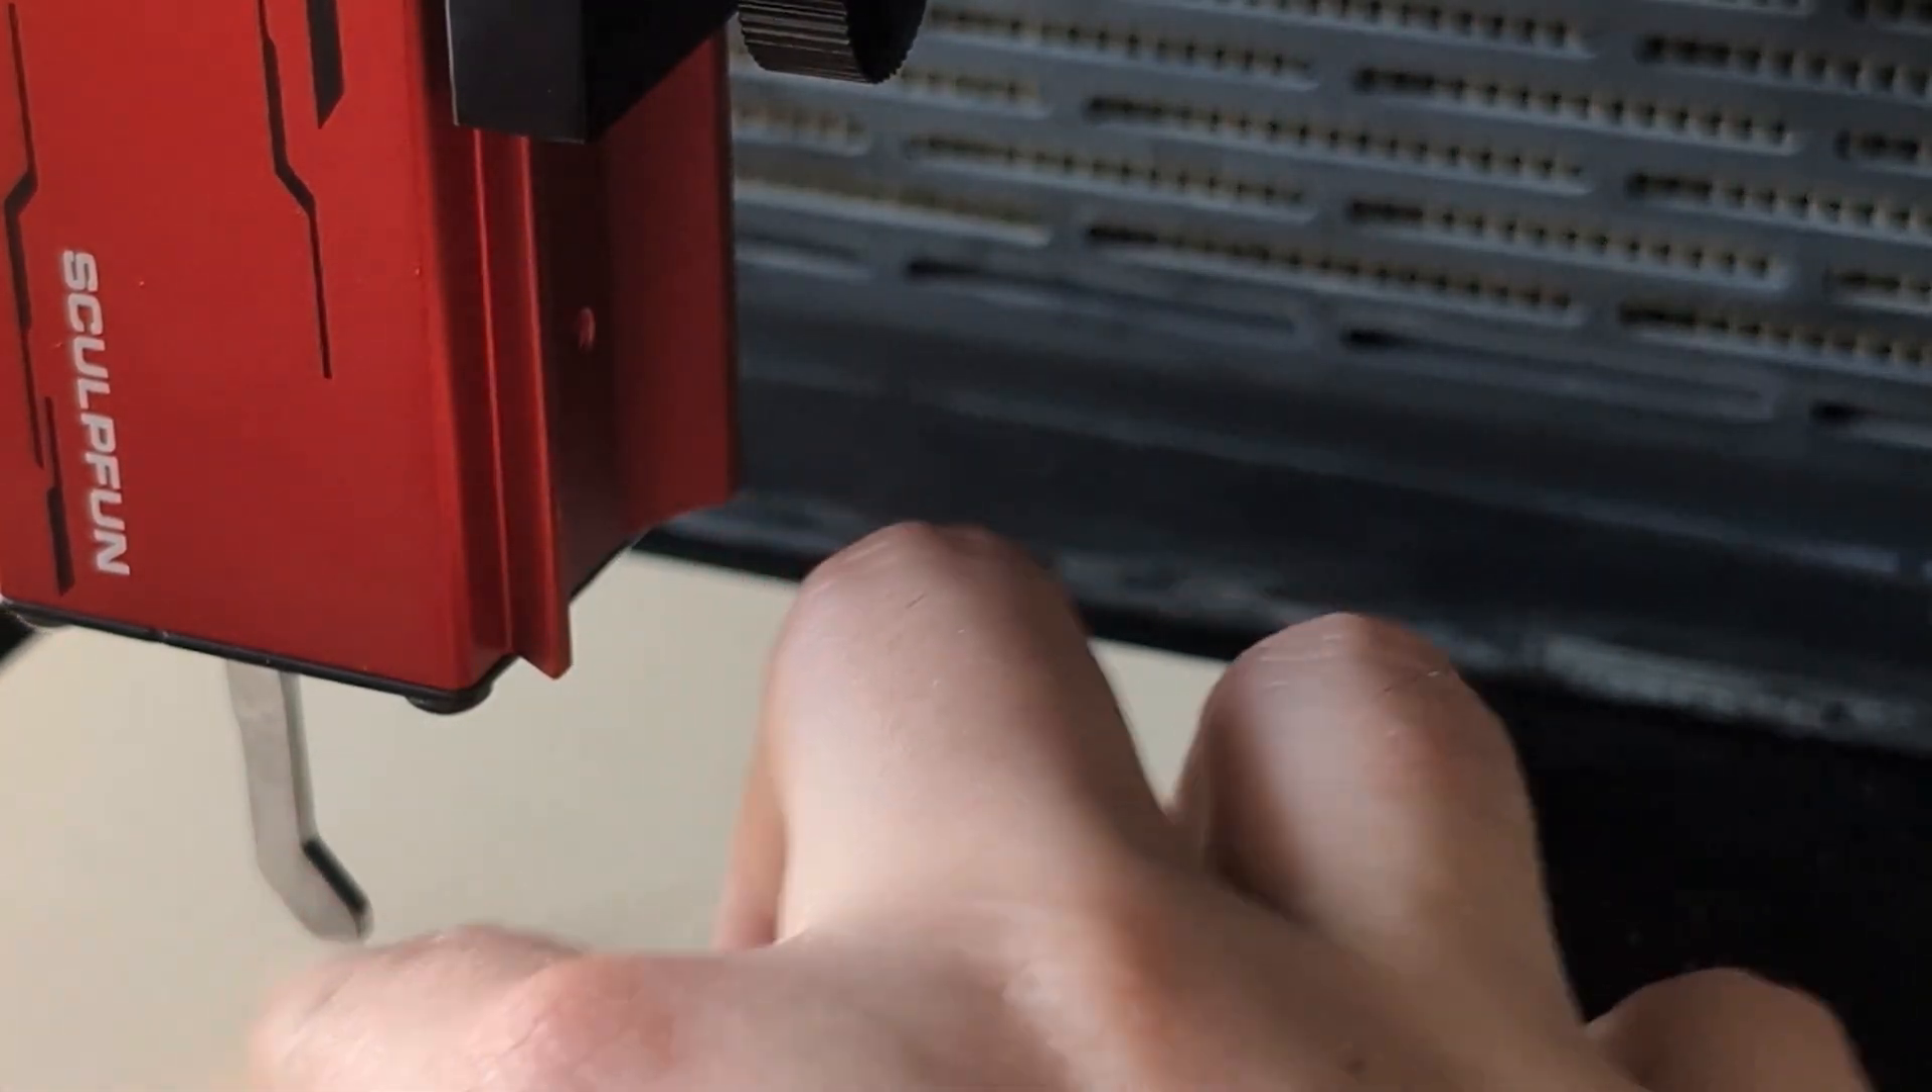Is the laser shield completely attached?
No.